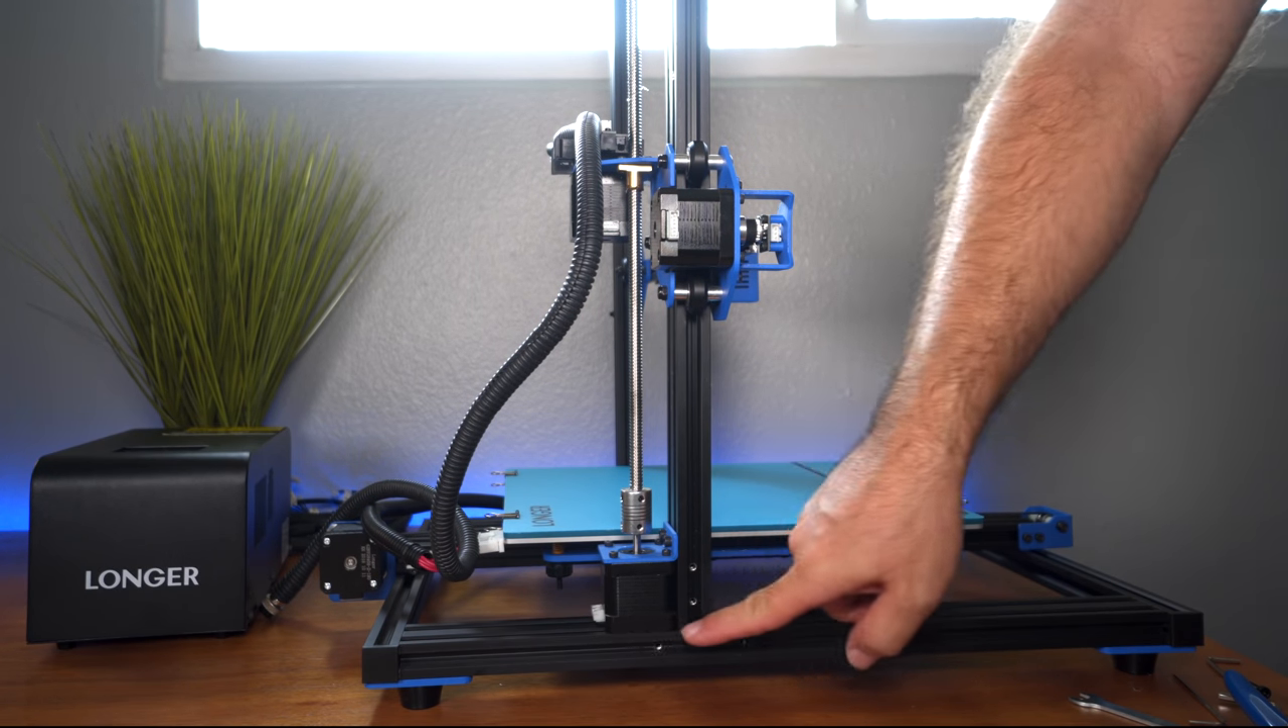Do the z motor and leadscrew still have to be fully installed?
No.